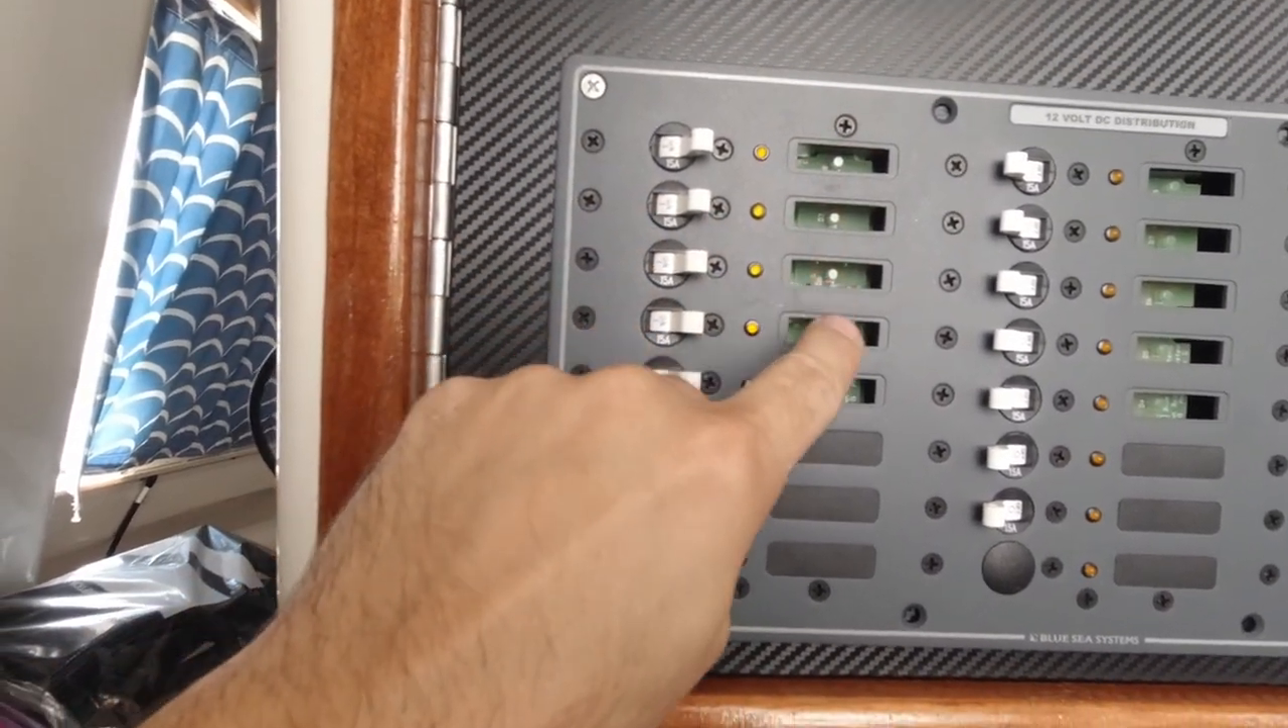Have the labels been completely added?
No.